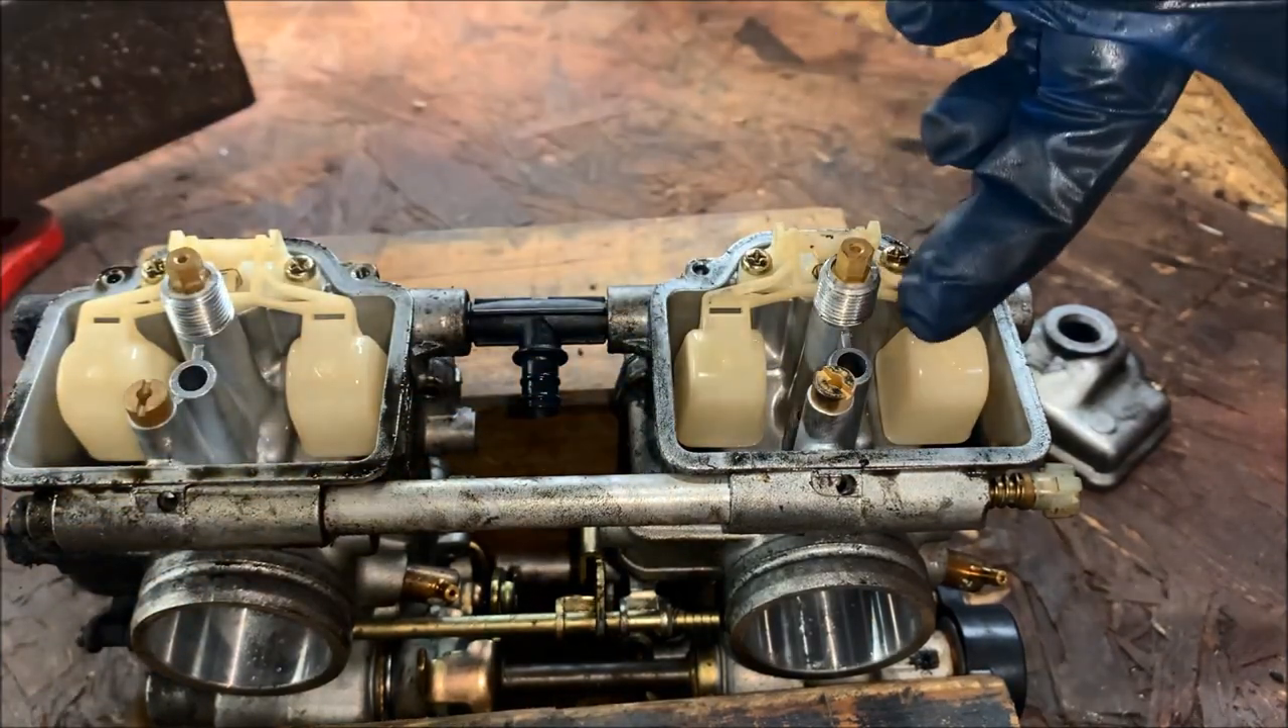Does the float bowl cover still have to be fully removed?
No.